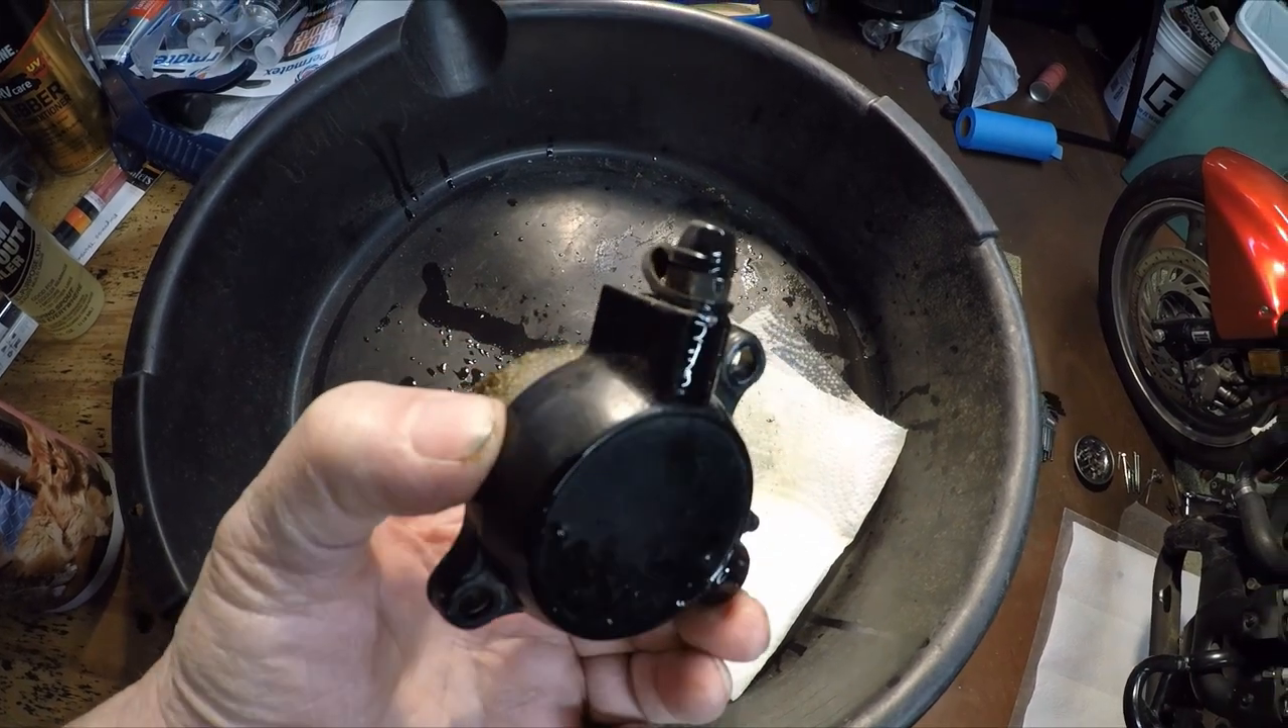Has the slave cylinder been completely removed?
Yes.